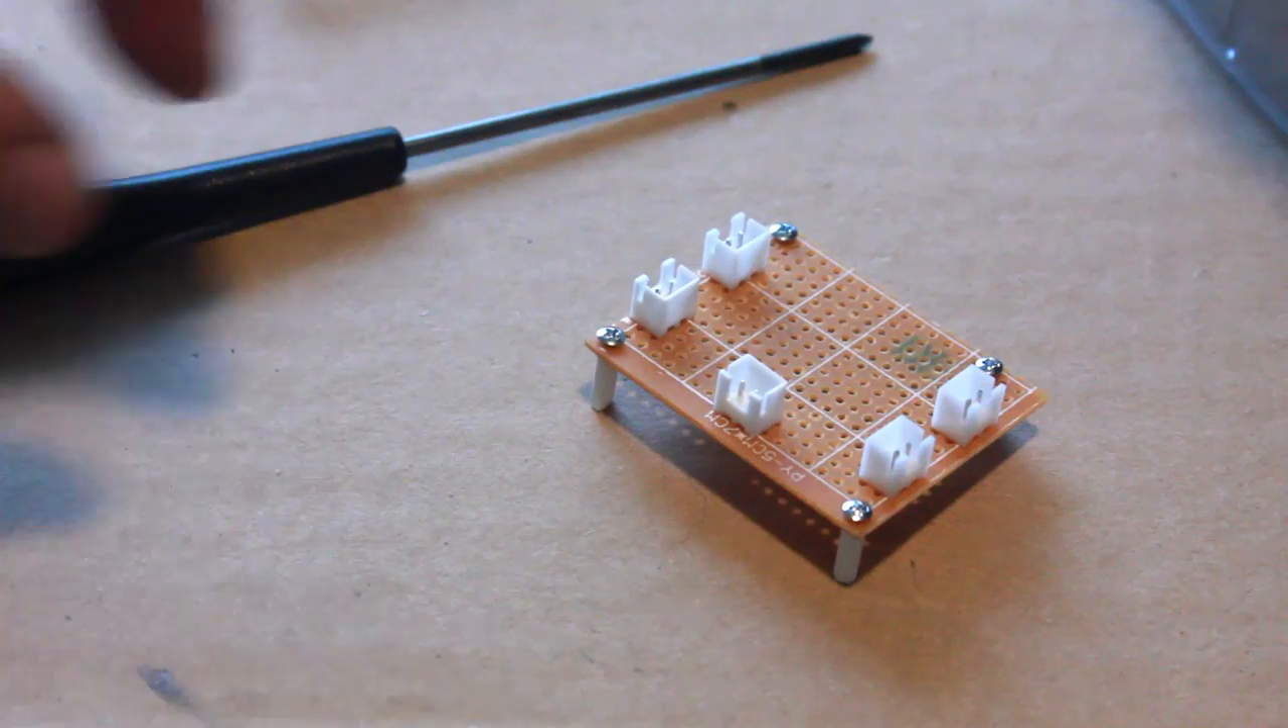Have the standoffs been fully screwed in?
Yes.